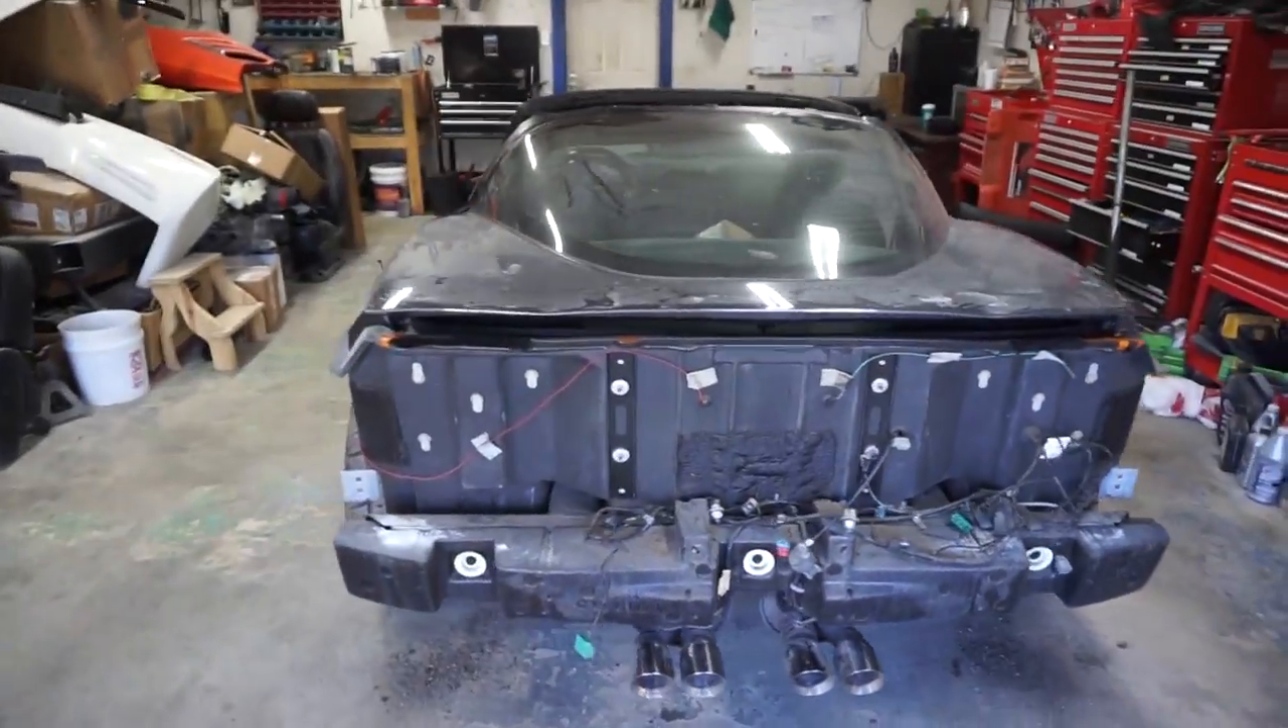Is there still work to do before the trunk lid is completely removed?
Yes.